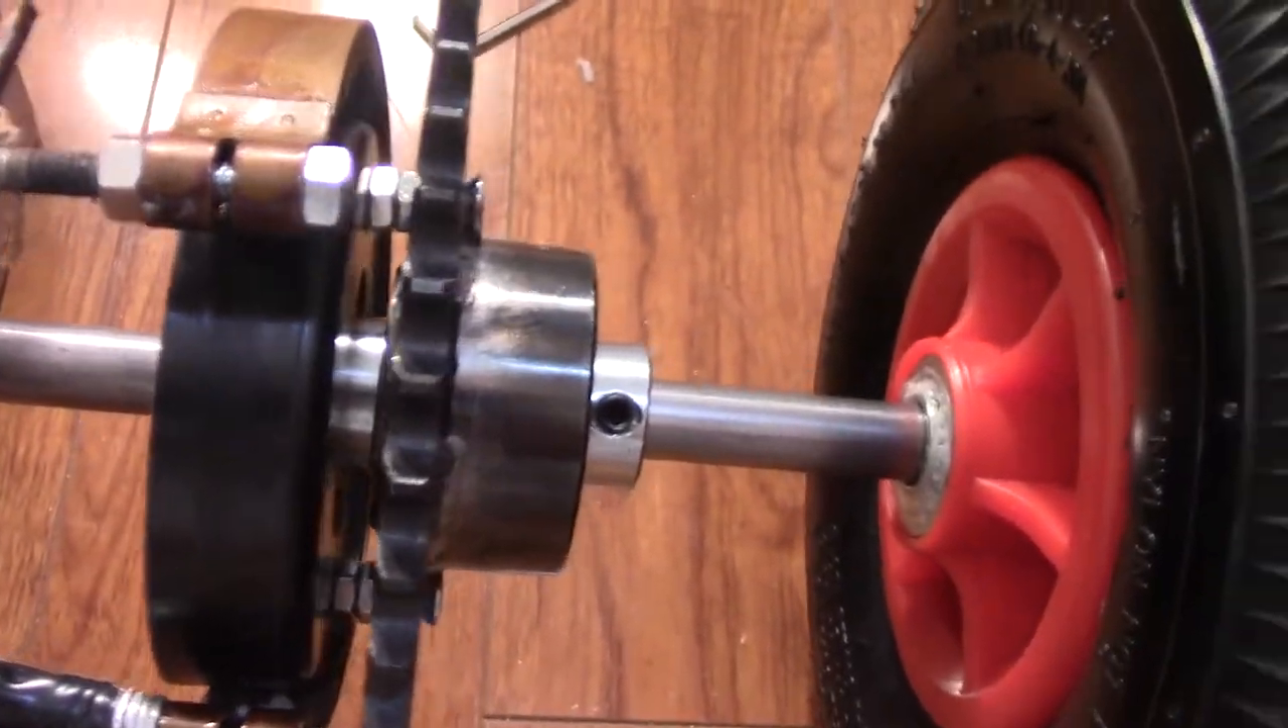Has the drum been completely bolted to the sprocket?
Yes.